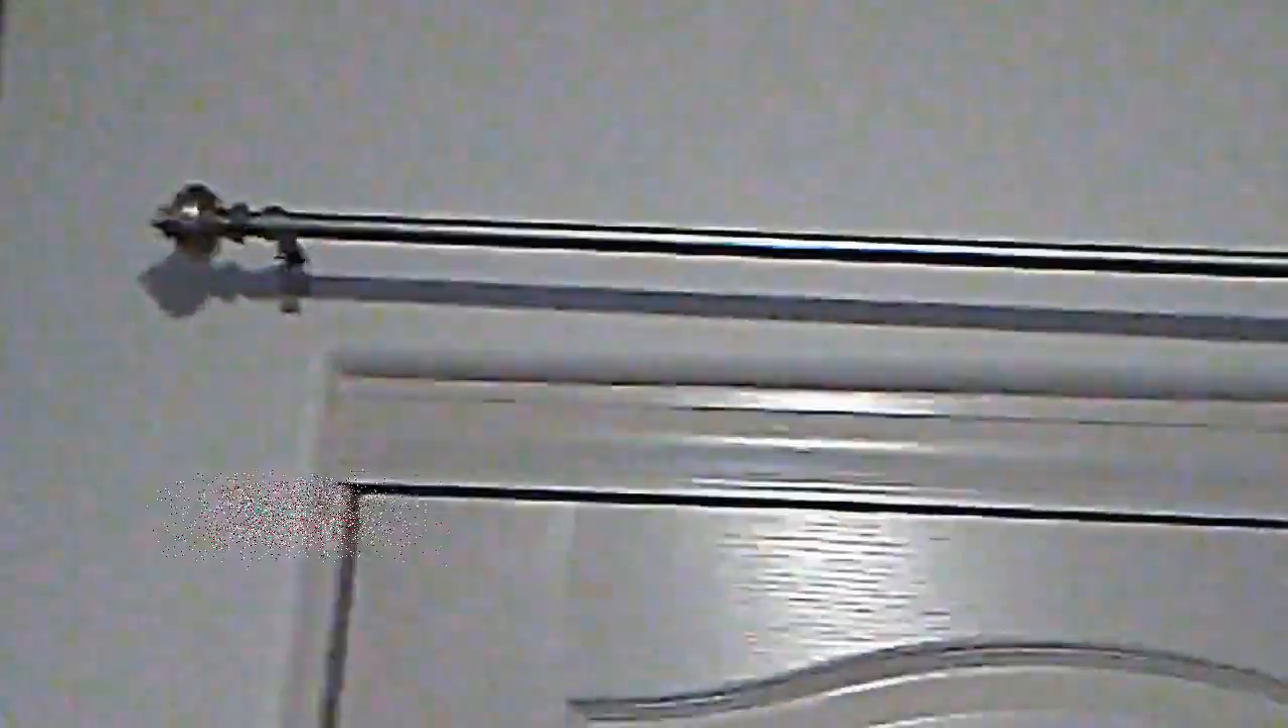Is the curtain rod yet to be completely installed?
No.